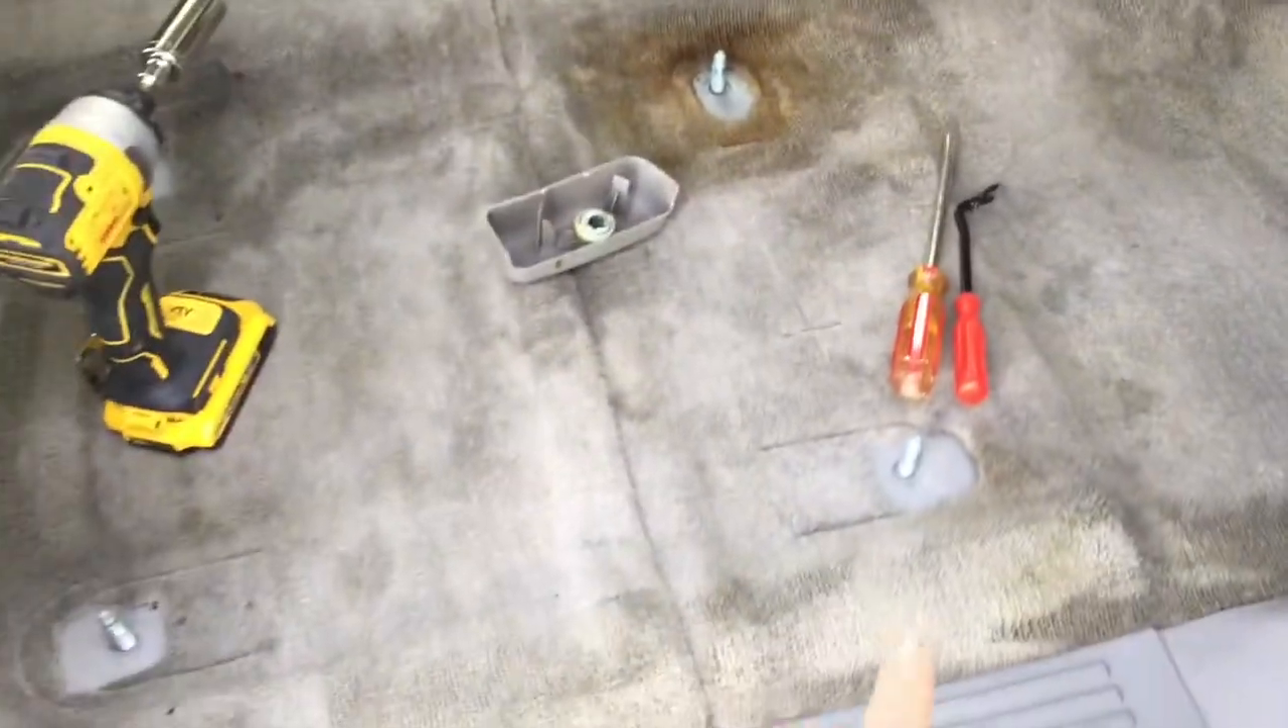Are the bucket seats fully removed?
Yes.